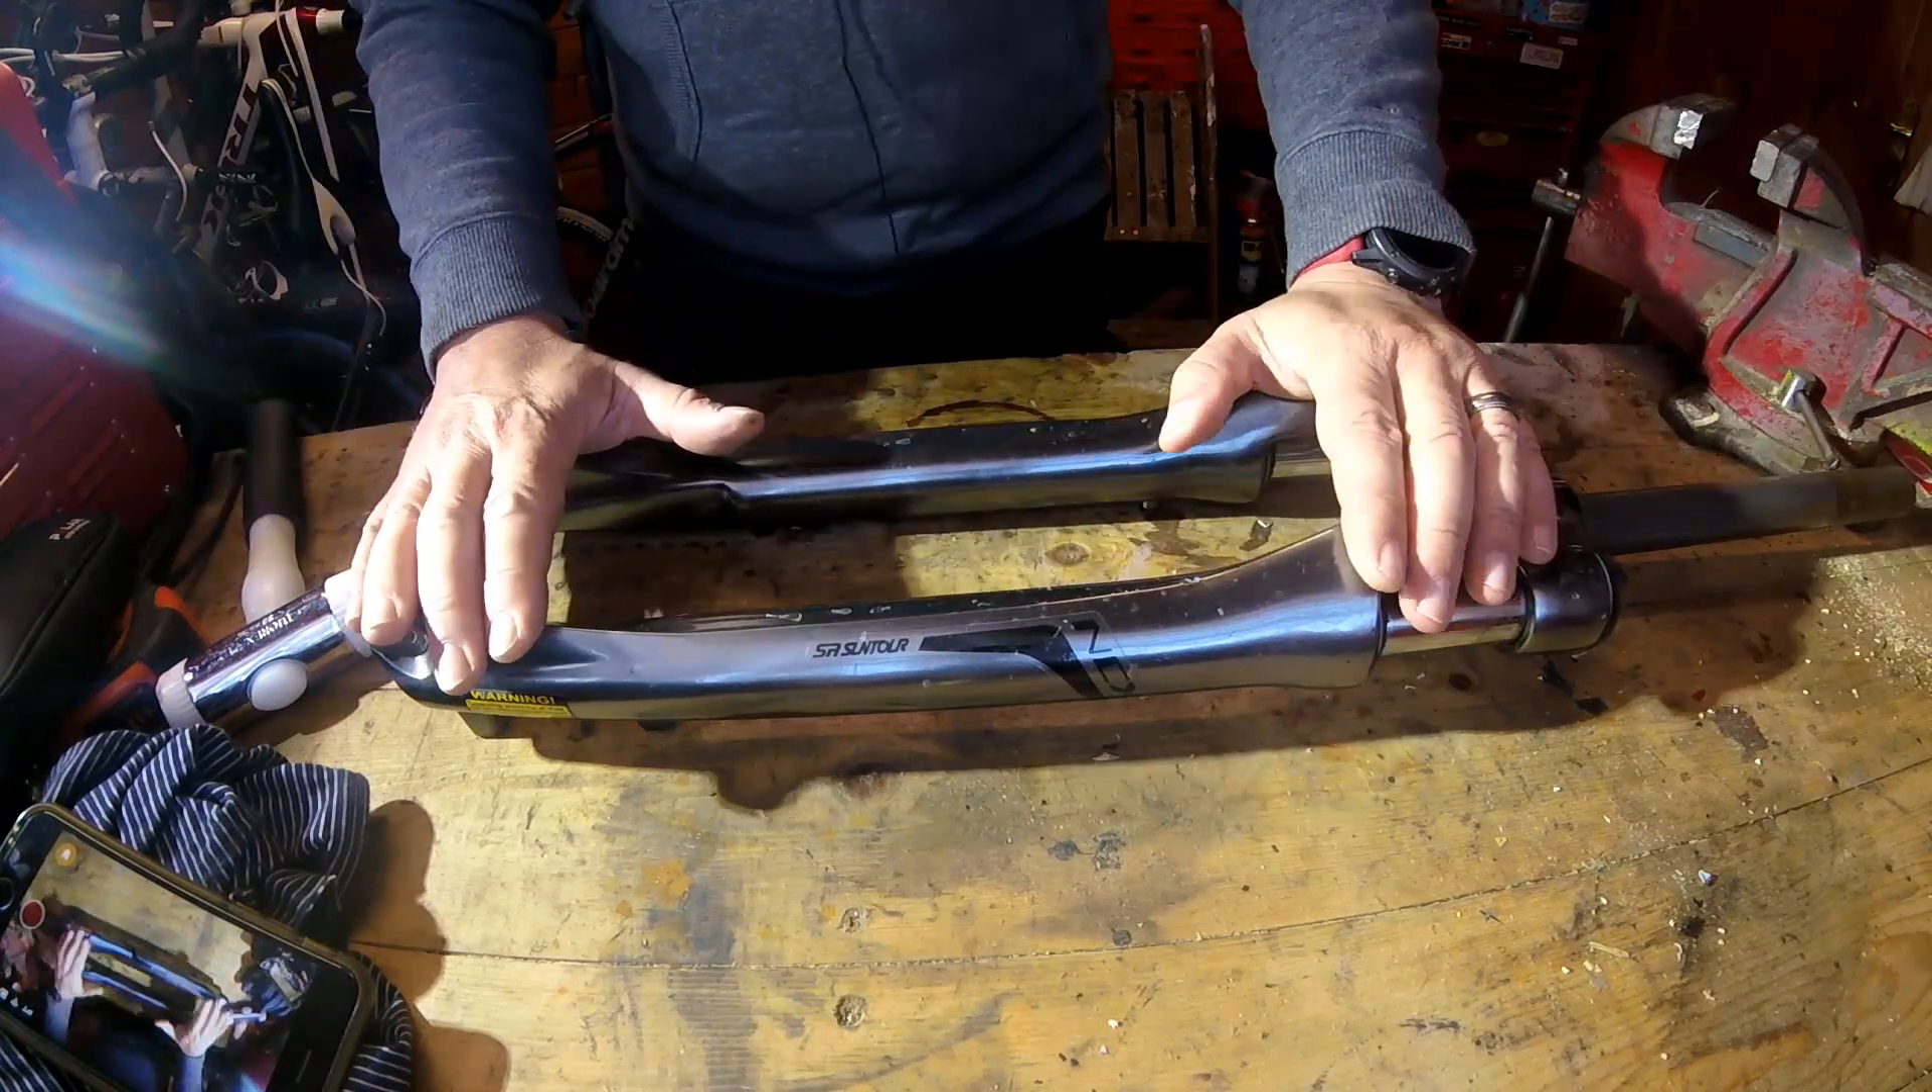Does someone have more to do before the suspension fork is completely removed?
No.